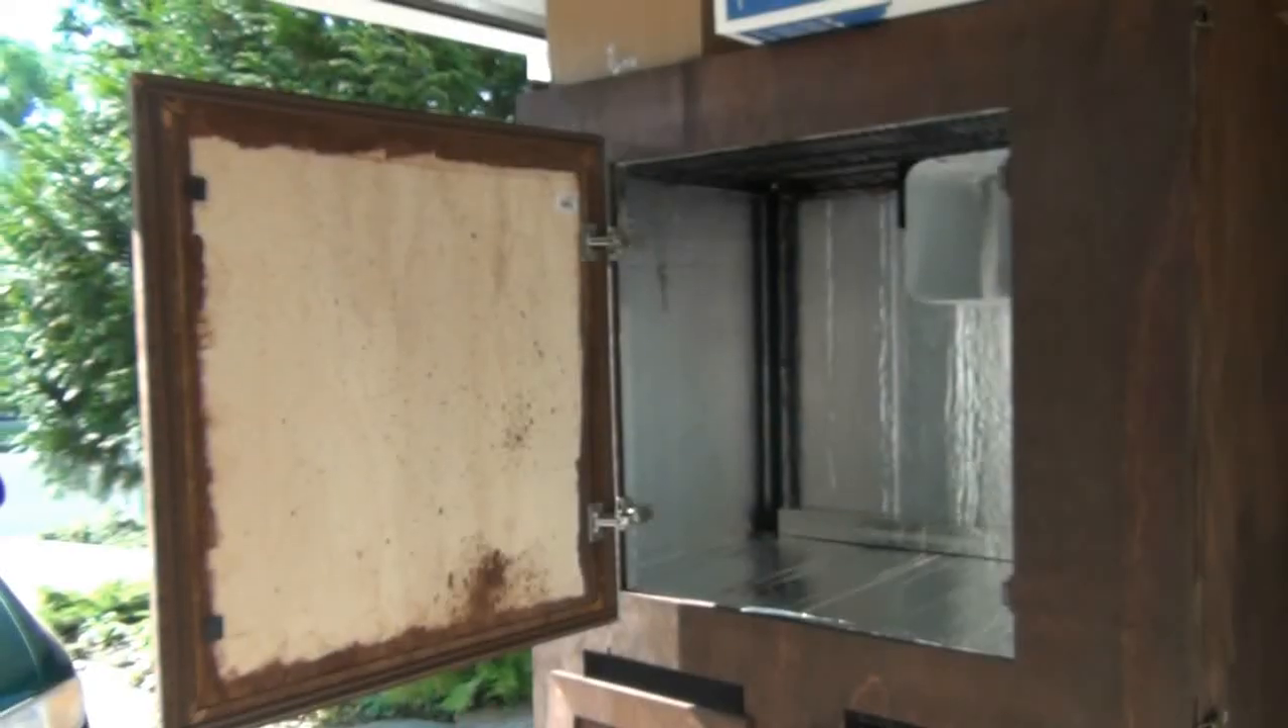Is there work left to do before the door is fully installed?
No.